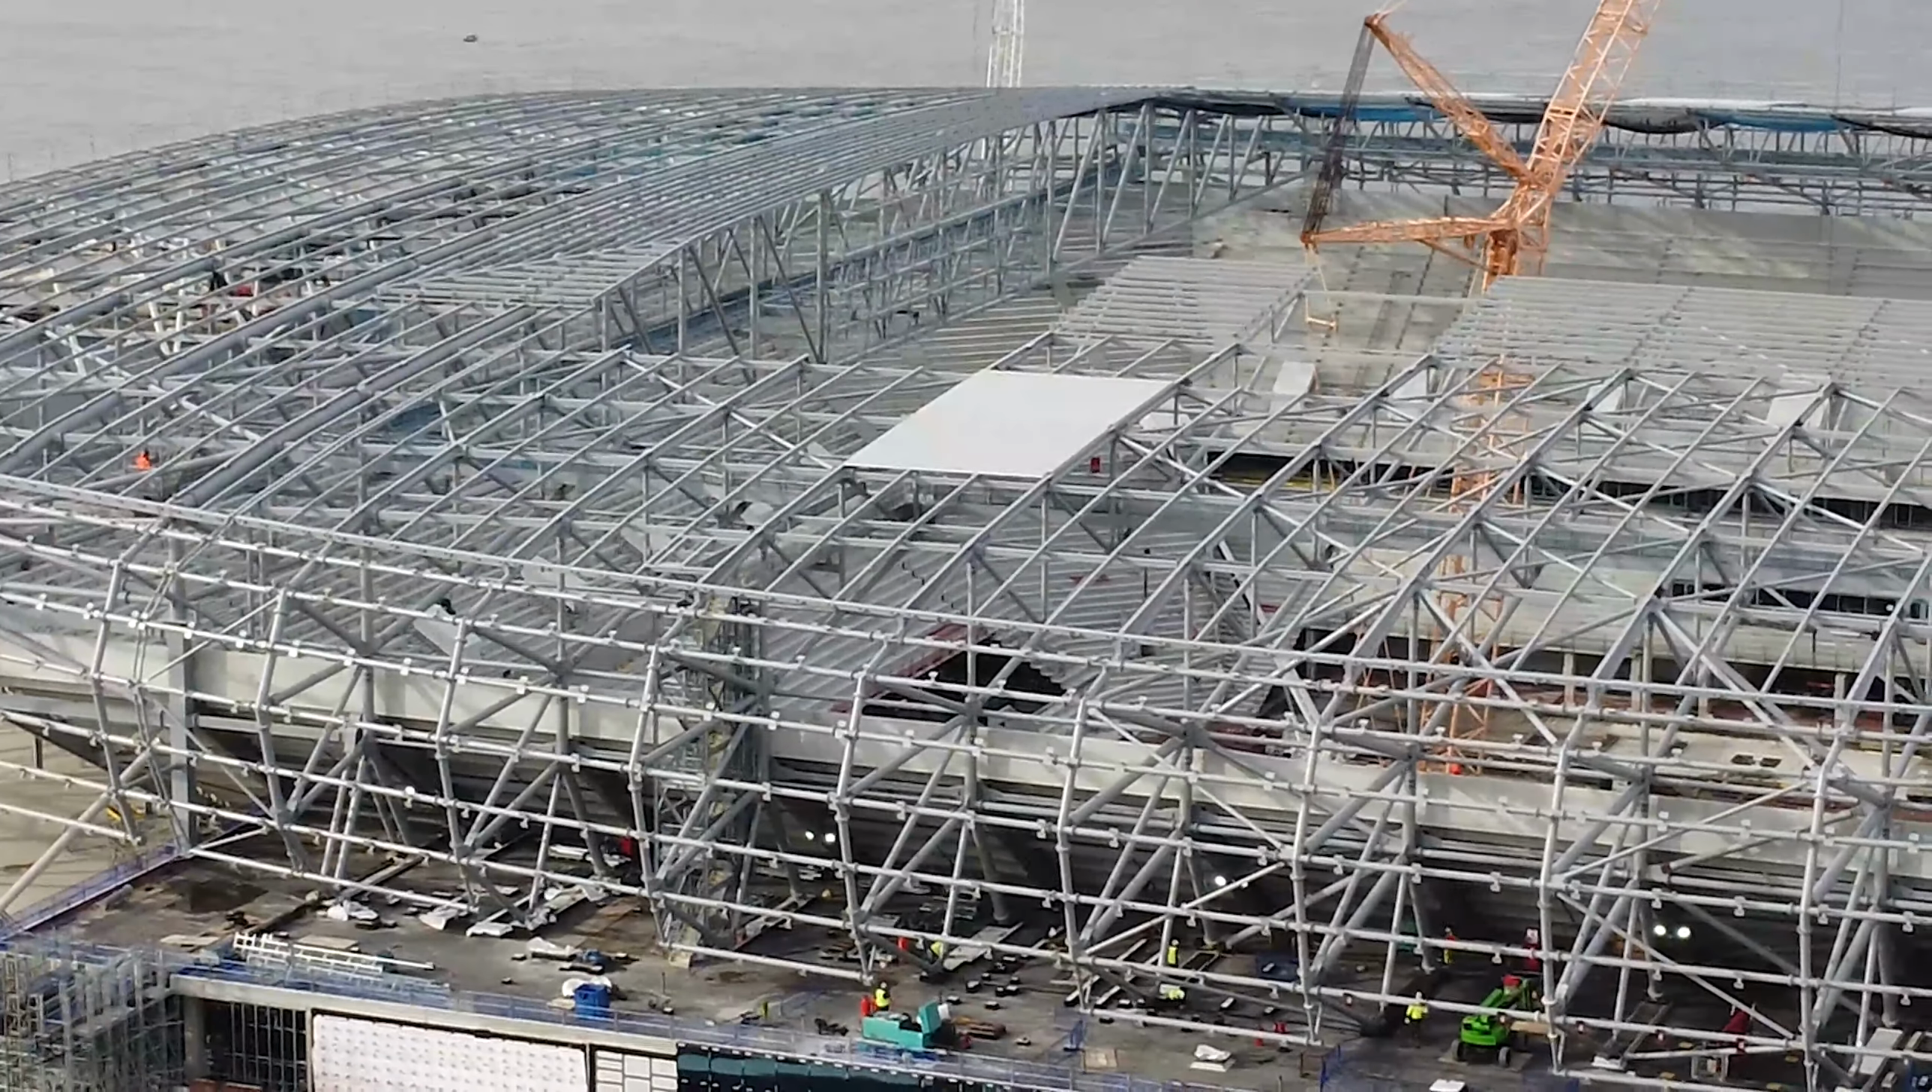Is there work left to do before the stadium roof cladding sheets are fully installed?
Yes.